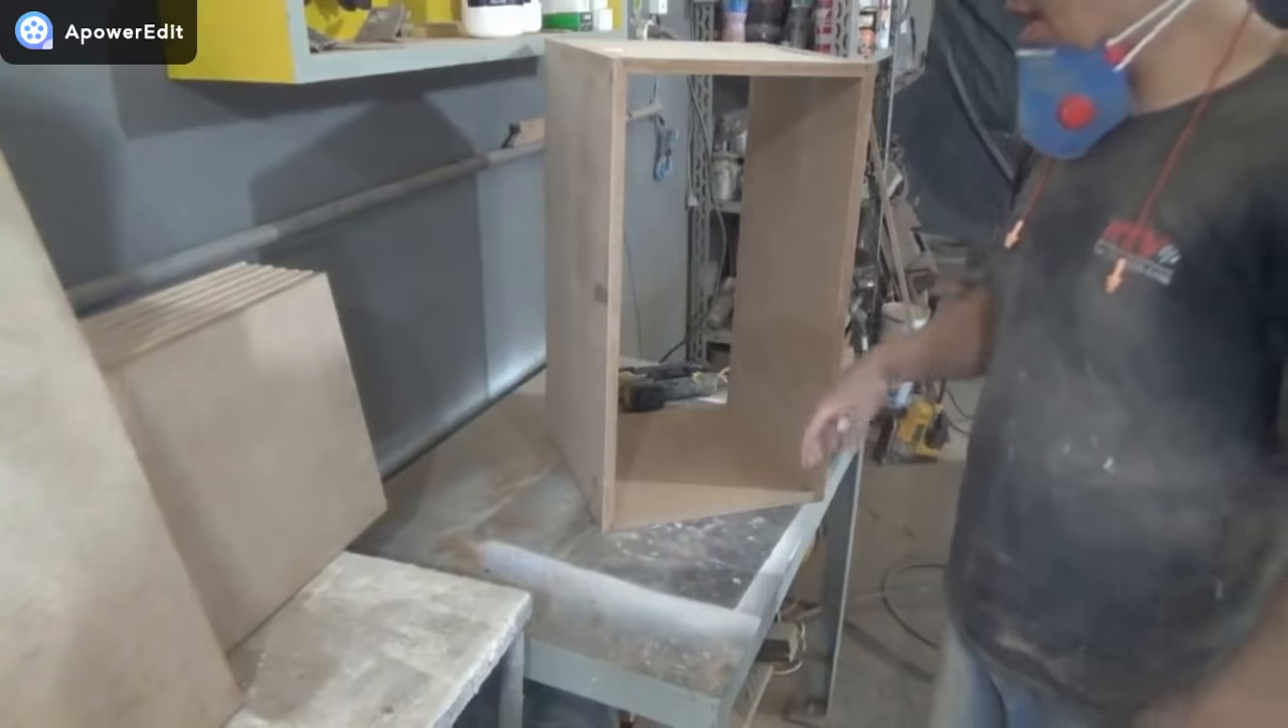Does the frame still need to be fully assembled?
No.